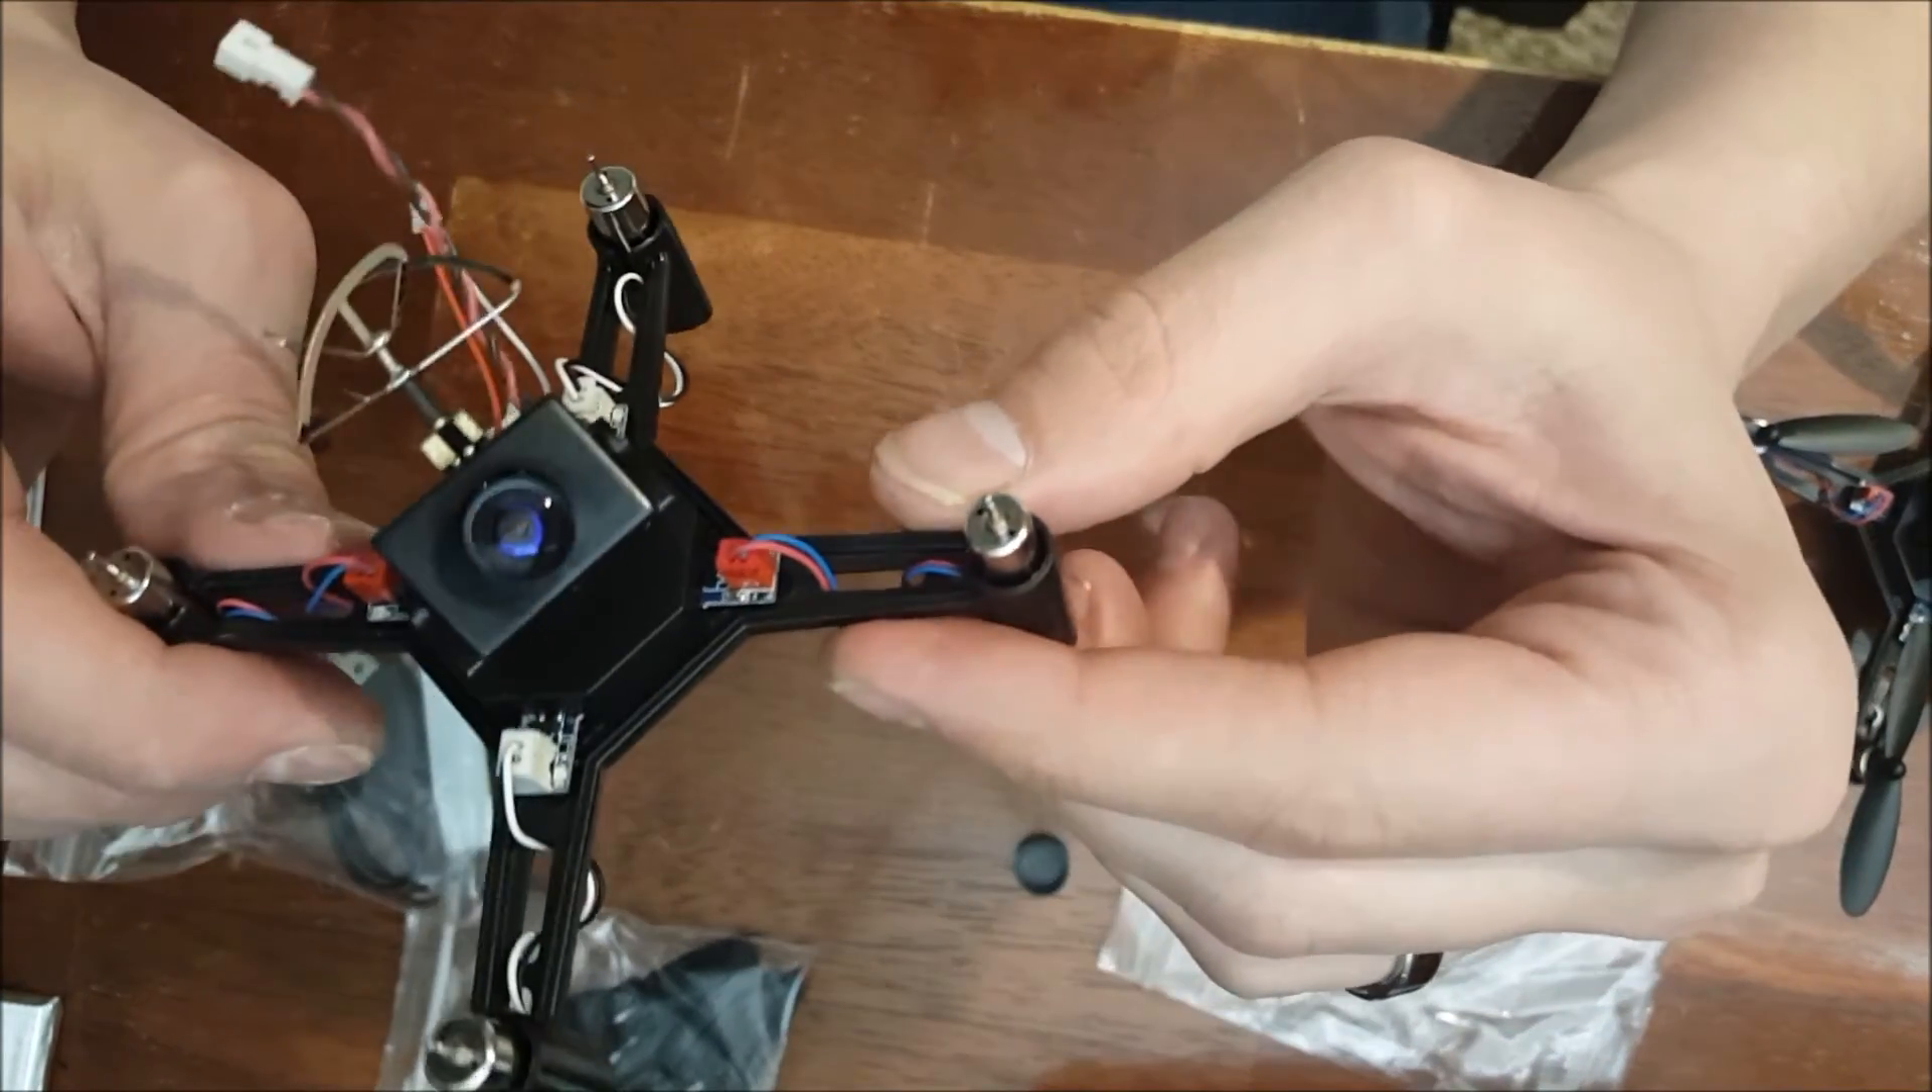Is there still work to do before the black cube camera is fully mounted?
No.